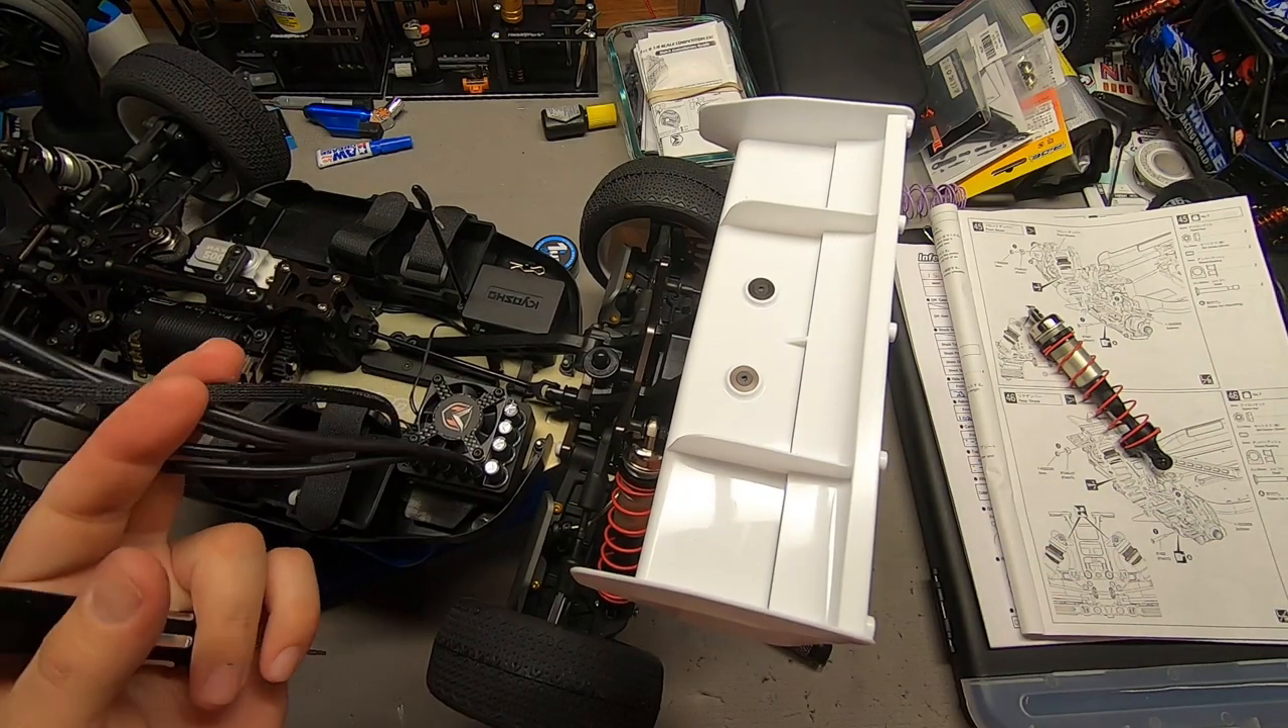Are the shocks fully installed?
No.